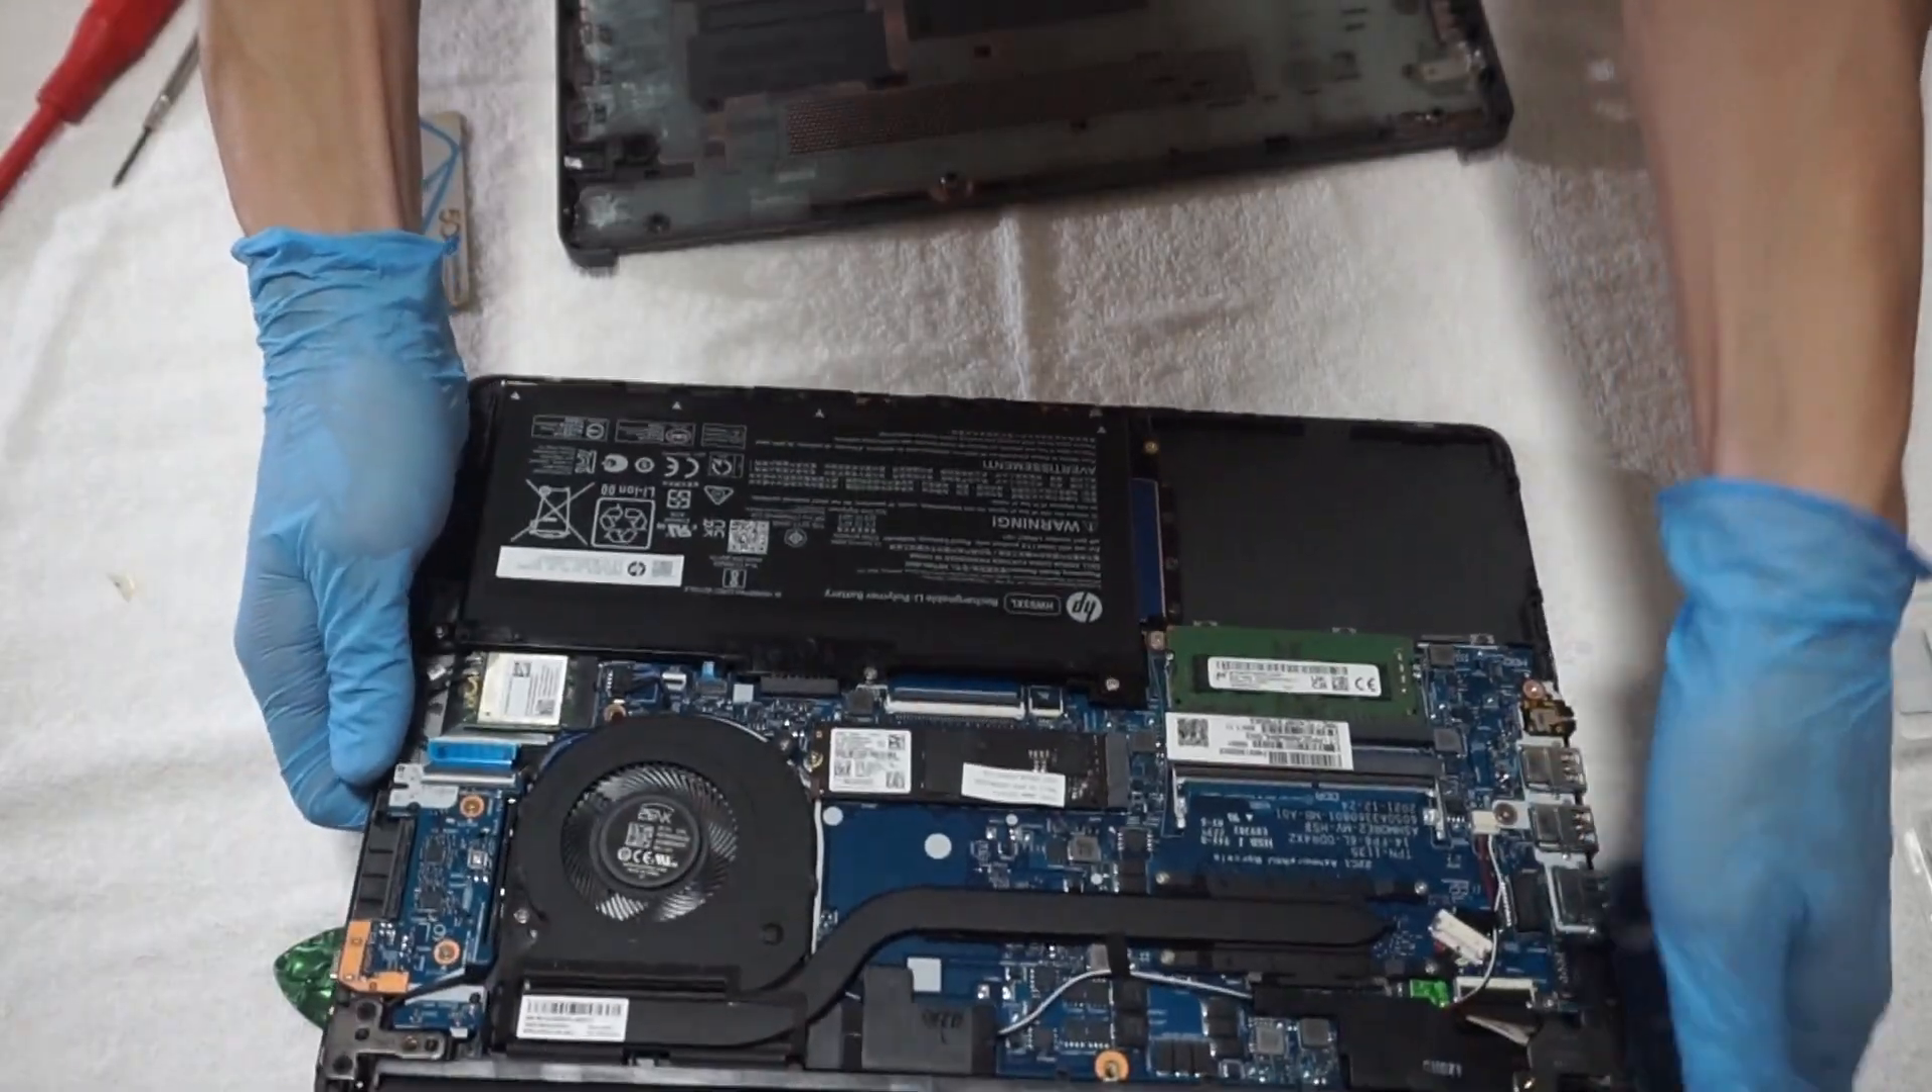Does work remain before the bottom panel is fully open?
No.